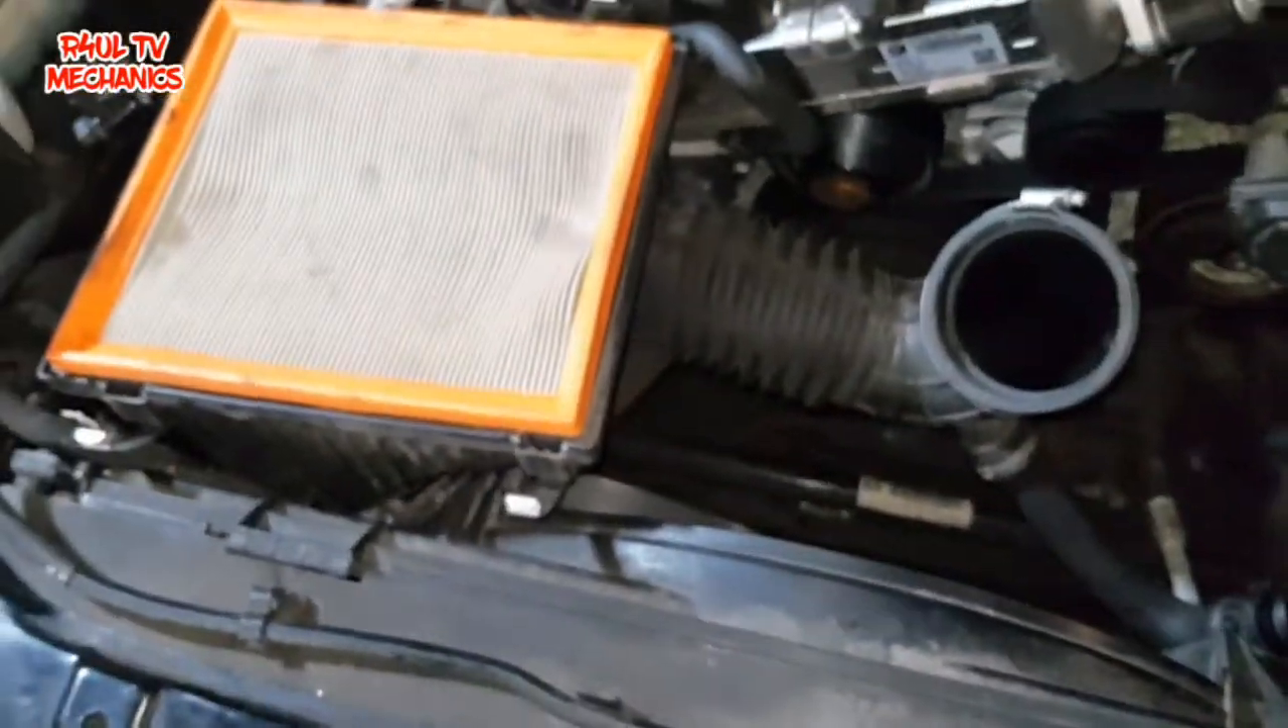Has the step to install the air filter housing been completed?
No.